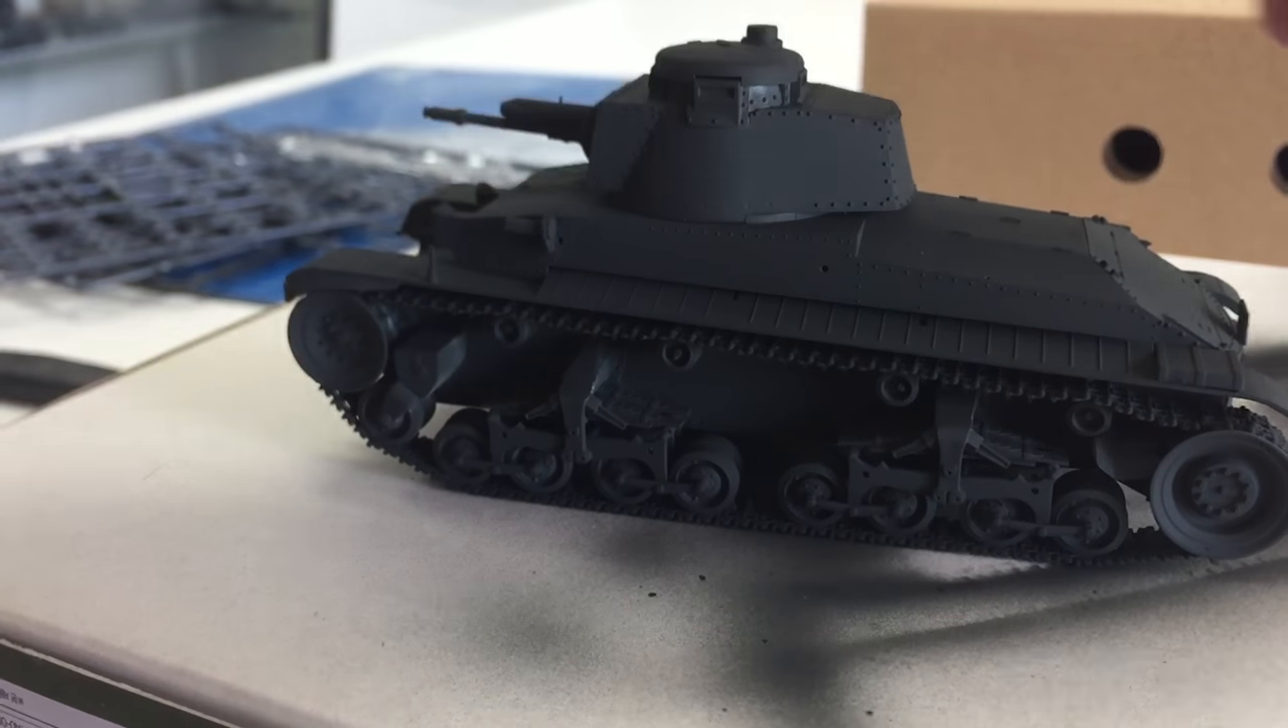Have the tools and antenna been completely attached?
No.